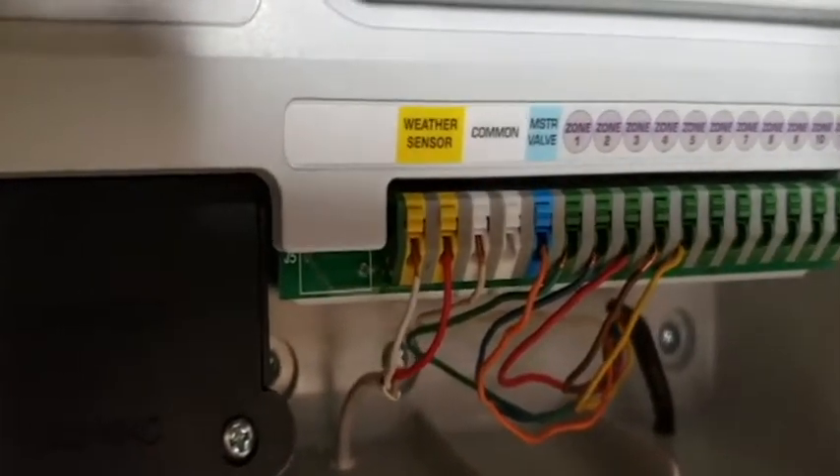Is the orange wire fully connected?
Yes.